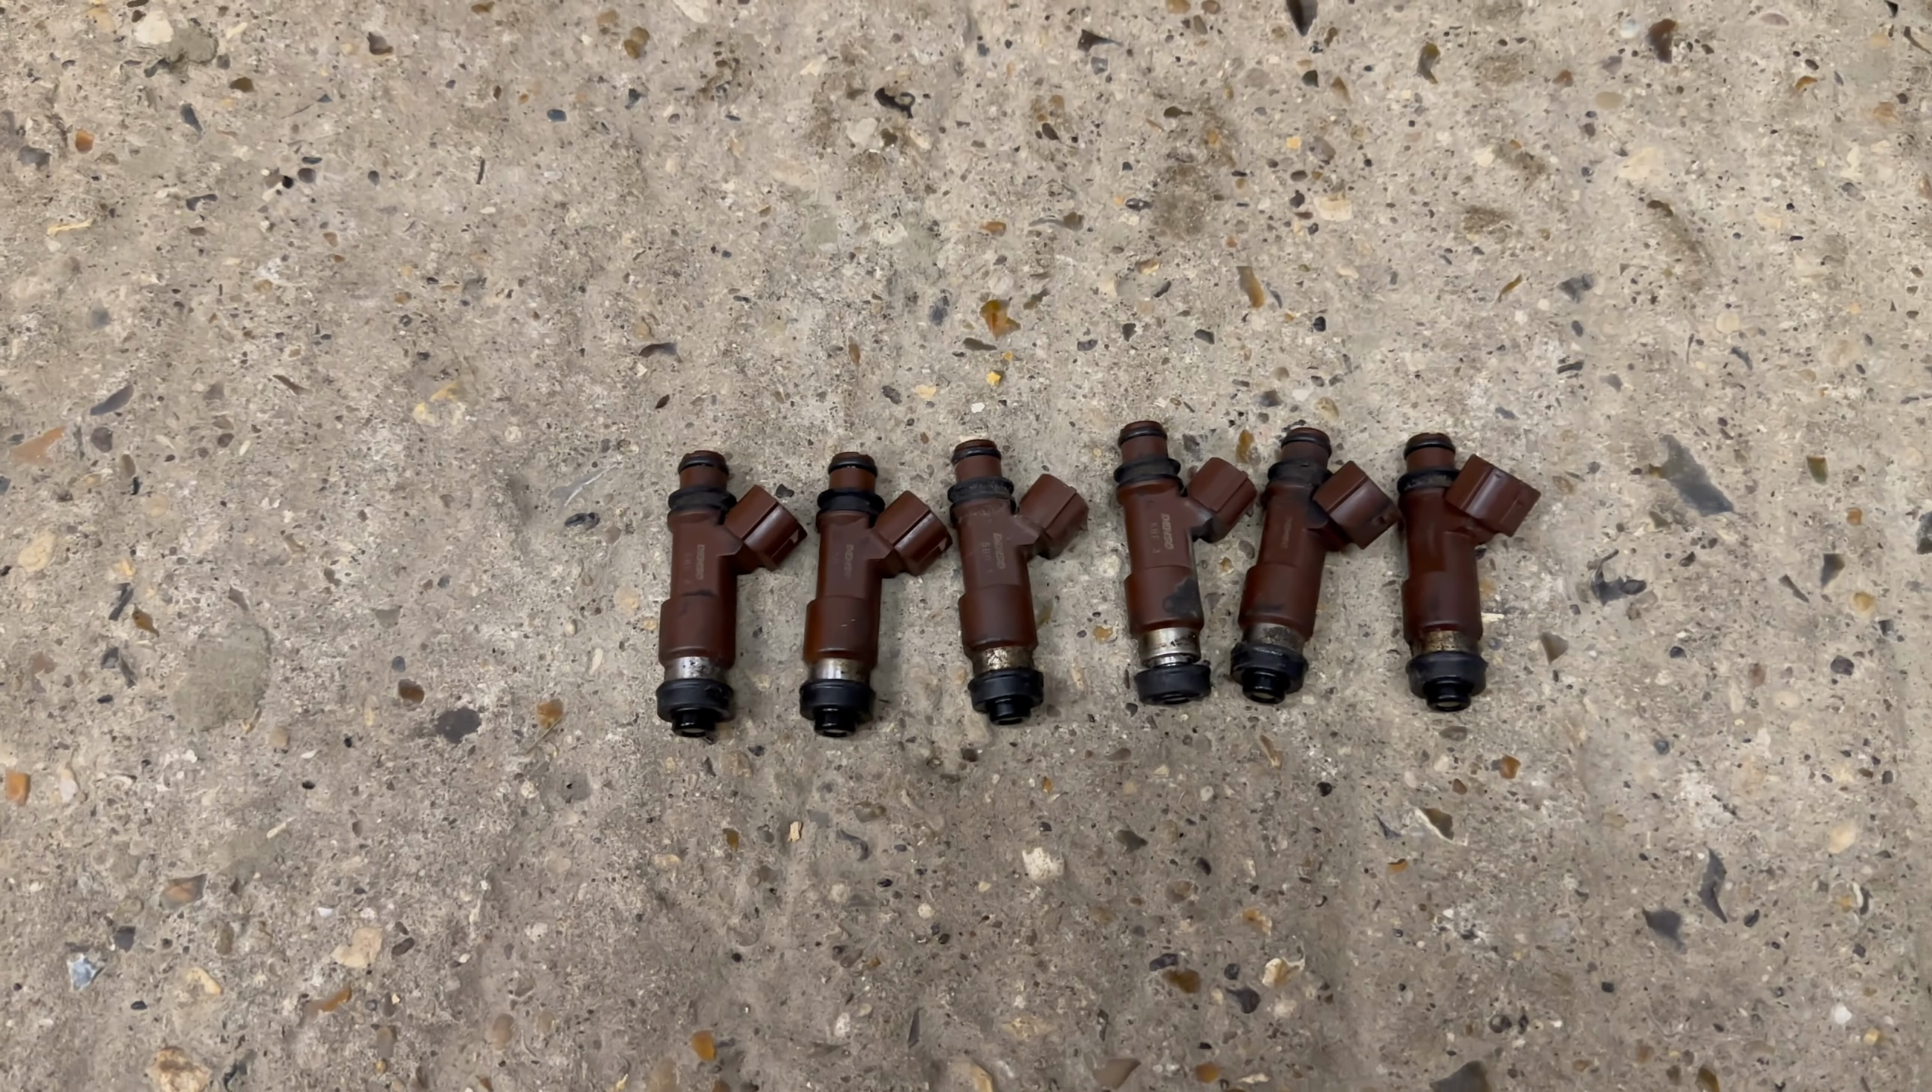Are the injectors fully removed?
Yes.